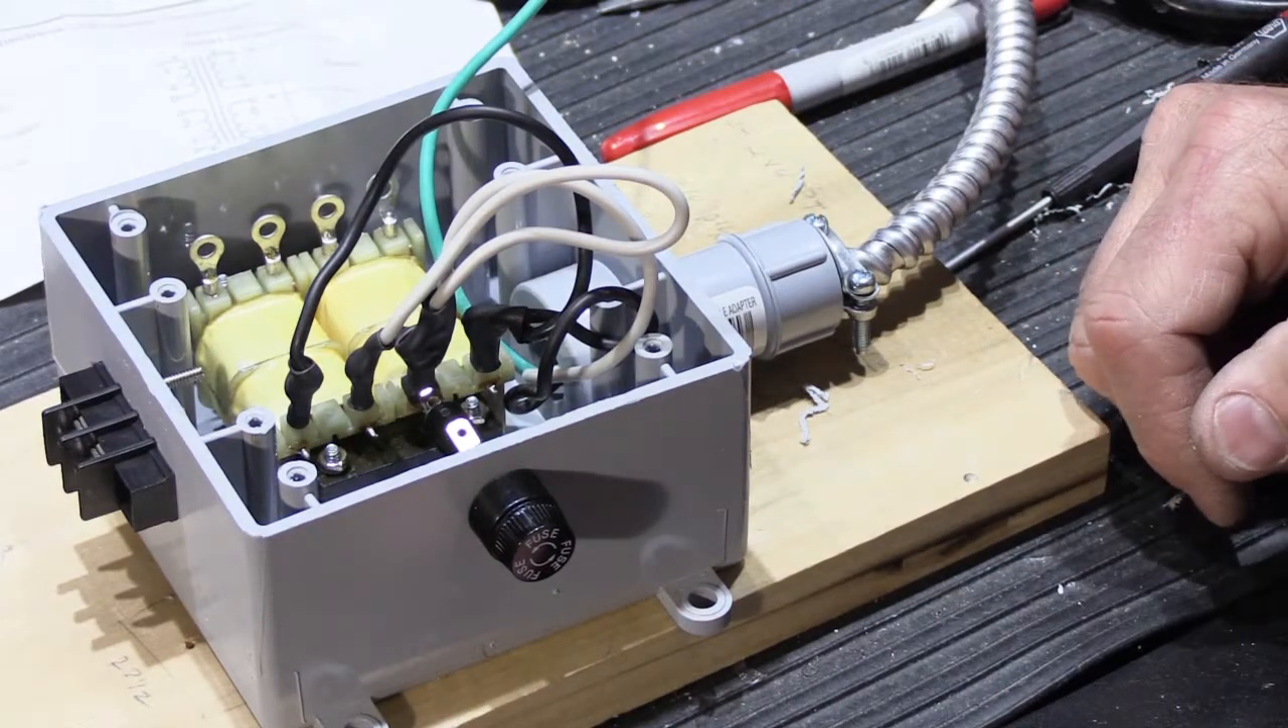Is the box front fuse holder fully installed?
Yes.